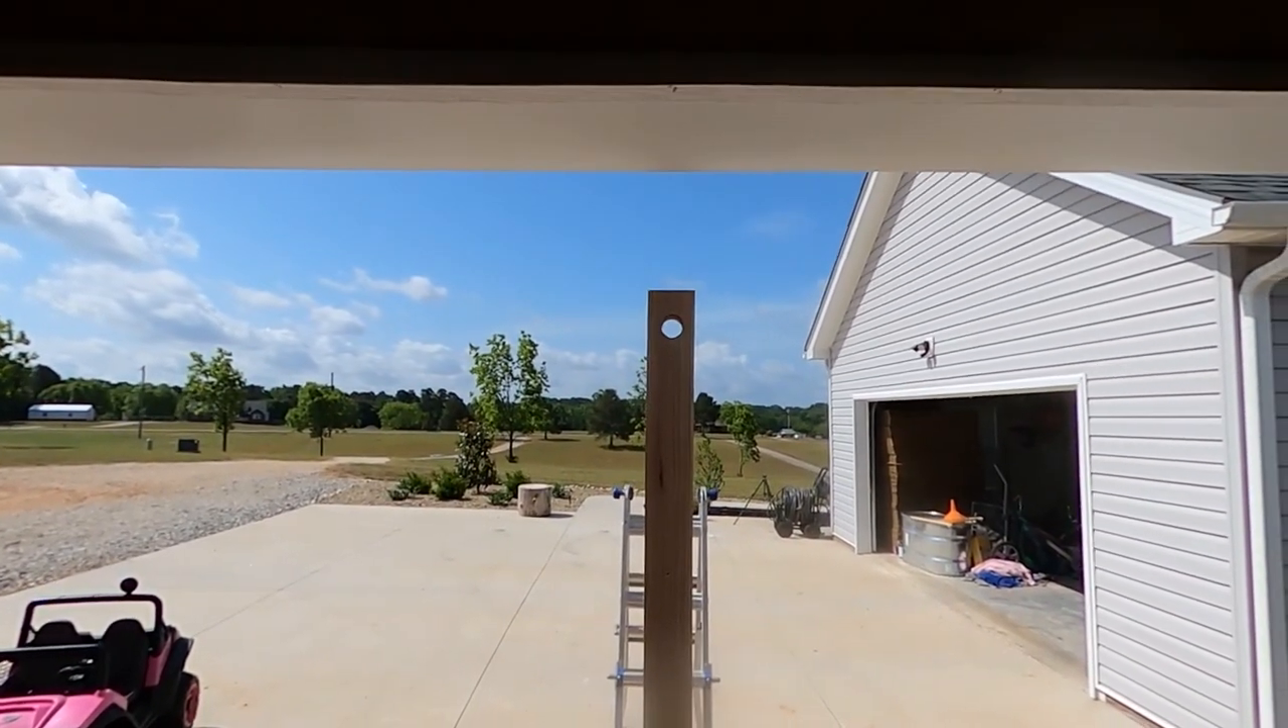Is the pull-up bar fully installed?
No.